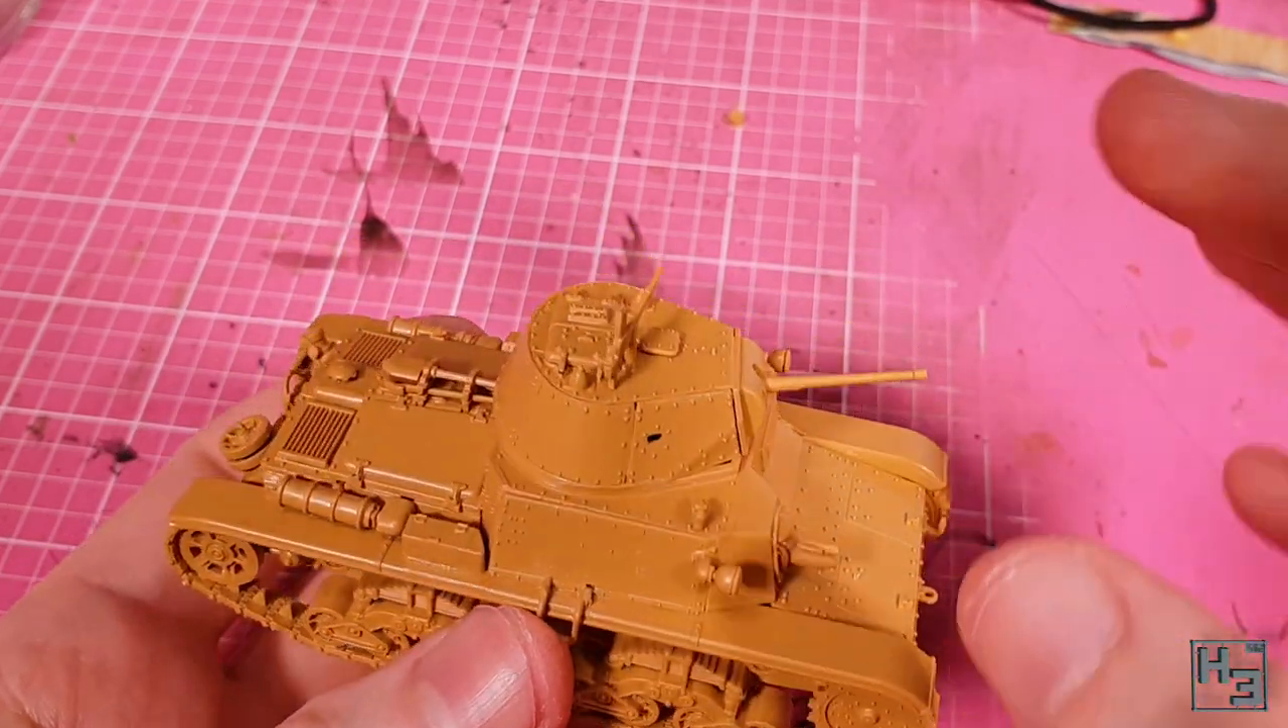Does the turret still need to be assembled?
No.